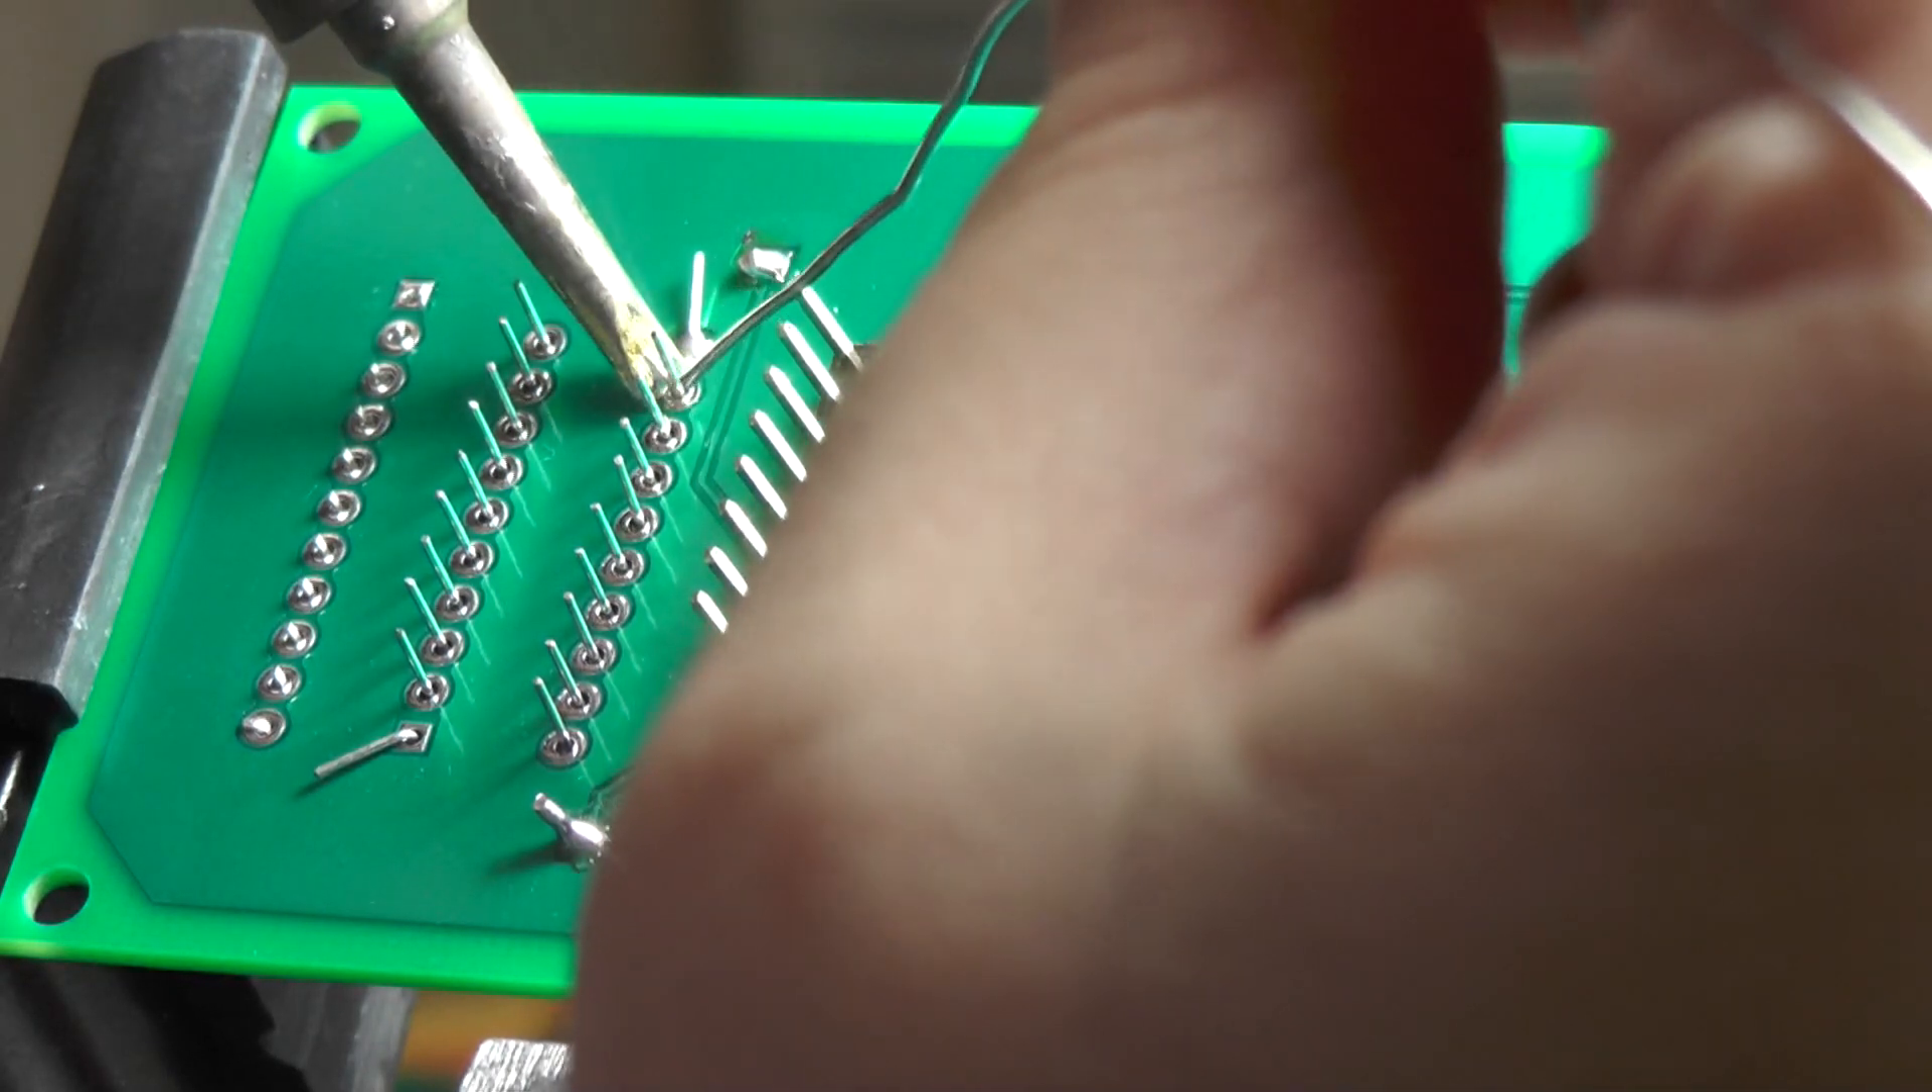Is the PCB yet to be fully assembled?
Yes.